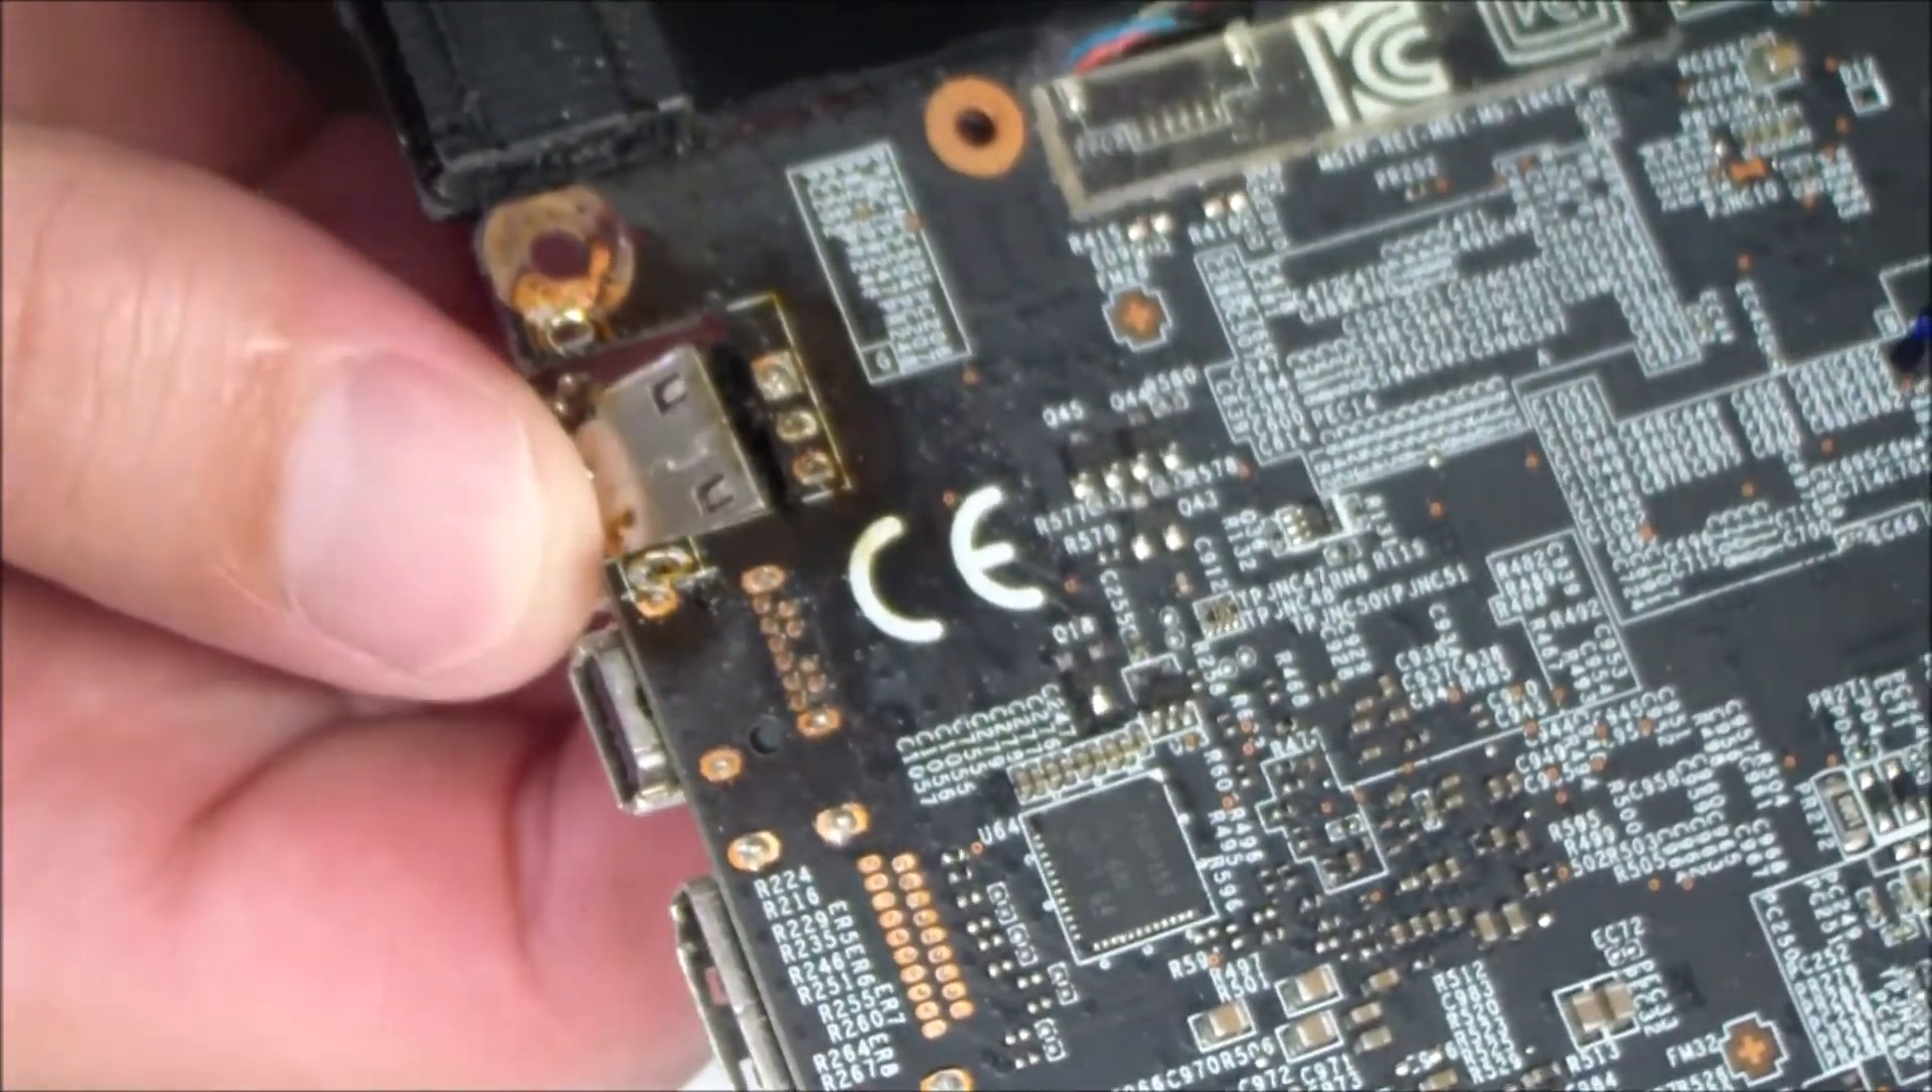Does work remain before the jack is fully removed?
Yes.